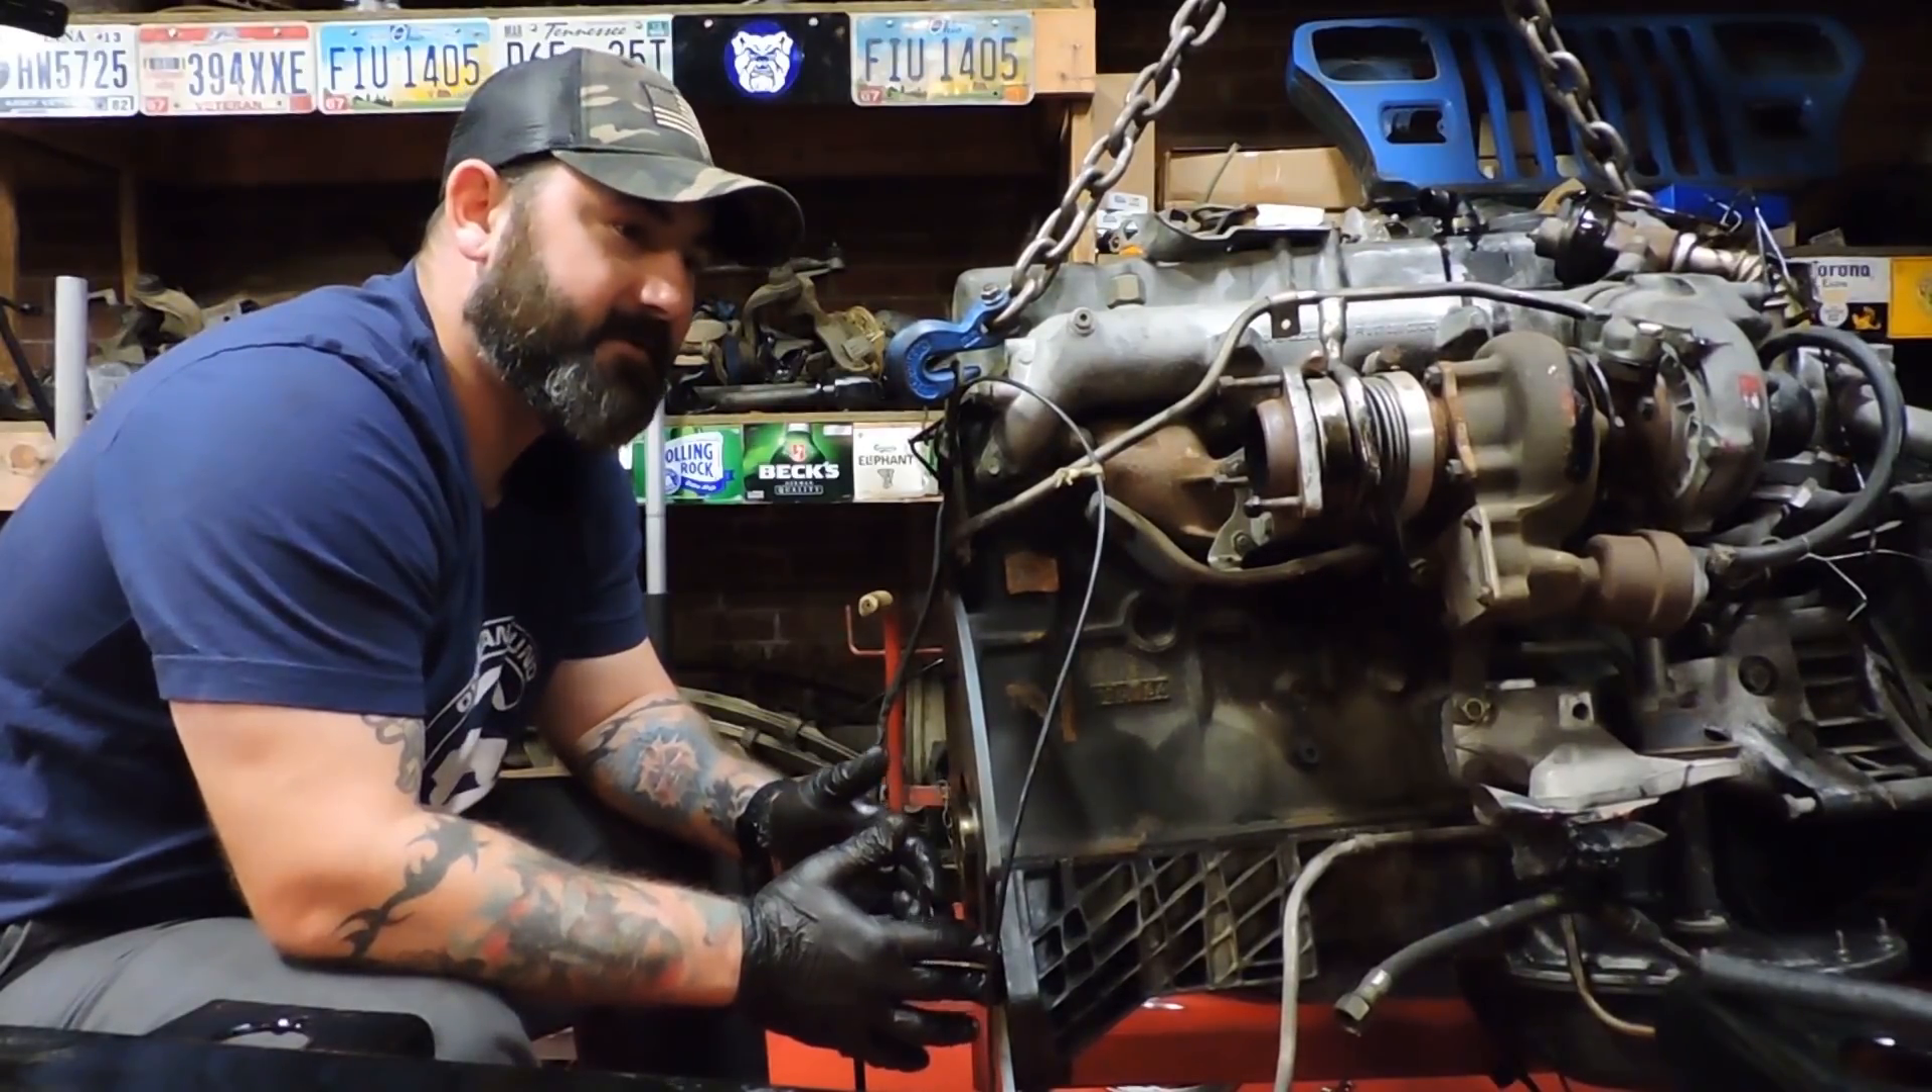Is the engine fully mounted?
No.